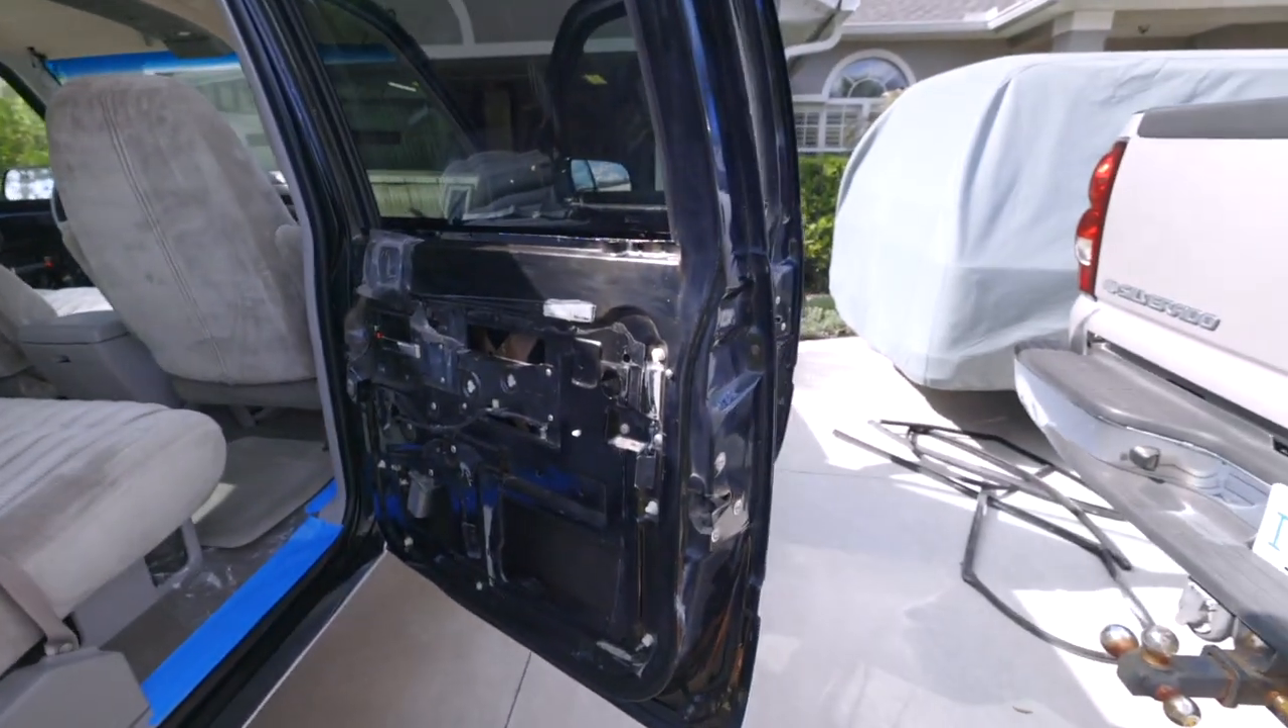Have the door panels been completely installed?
No.